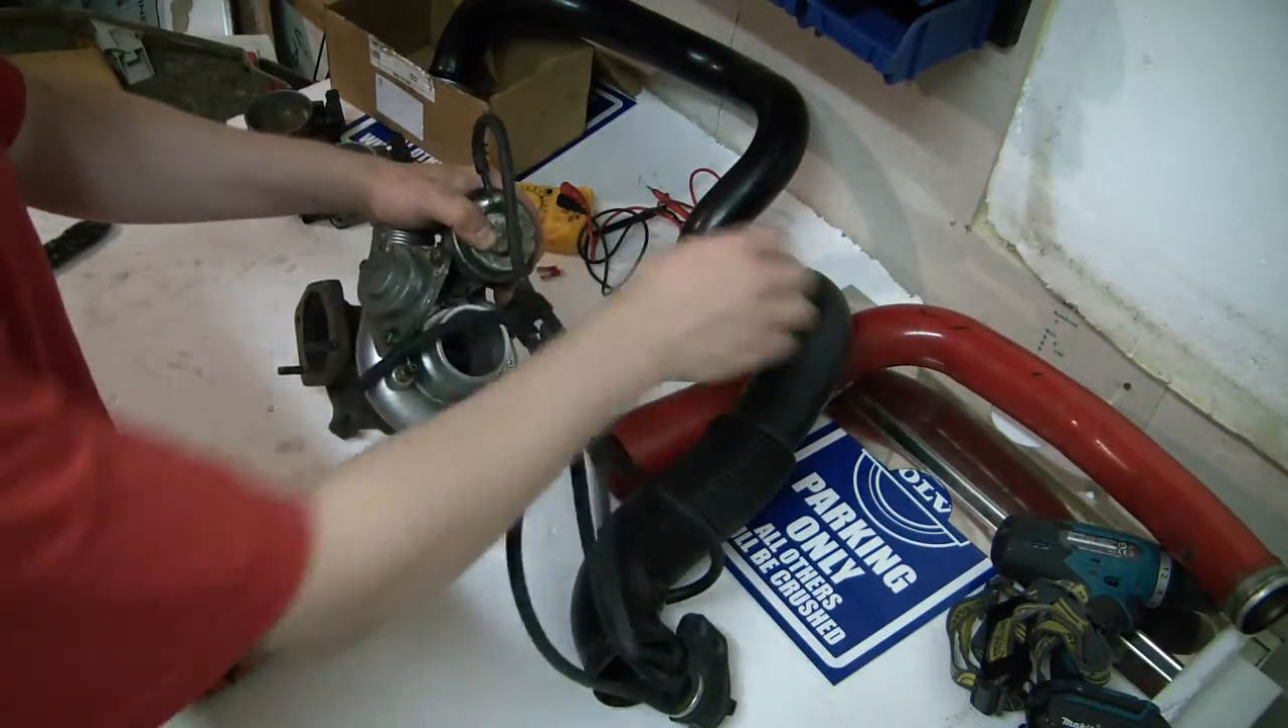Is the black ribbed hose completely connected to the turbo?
No.